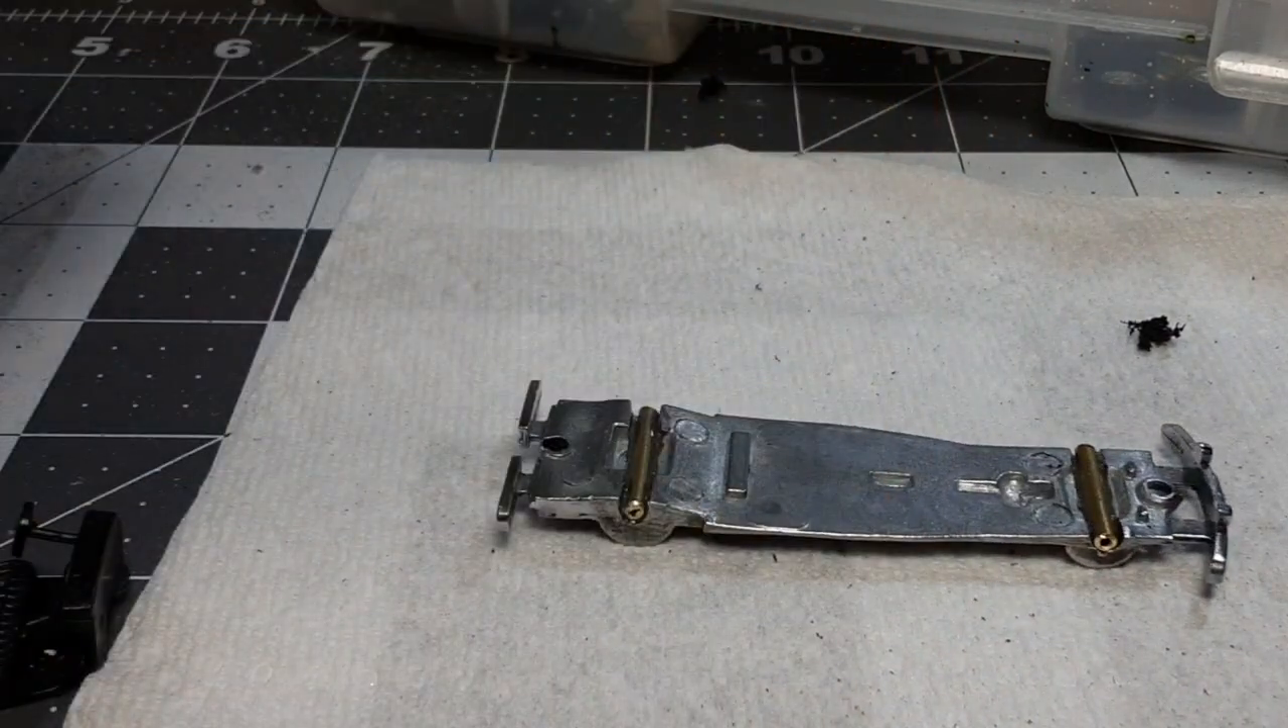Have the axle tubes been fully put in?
Yes.